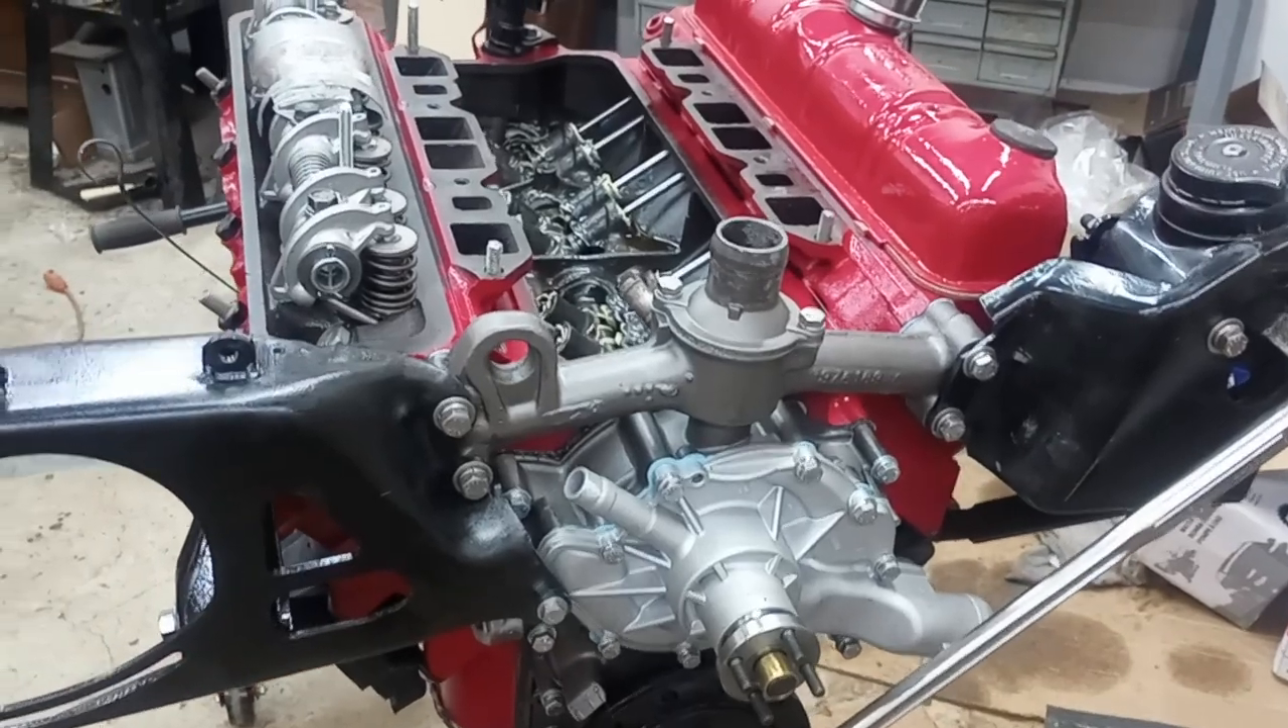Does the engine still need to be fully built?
Yes.